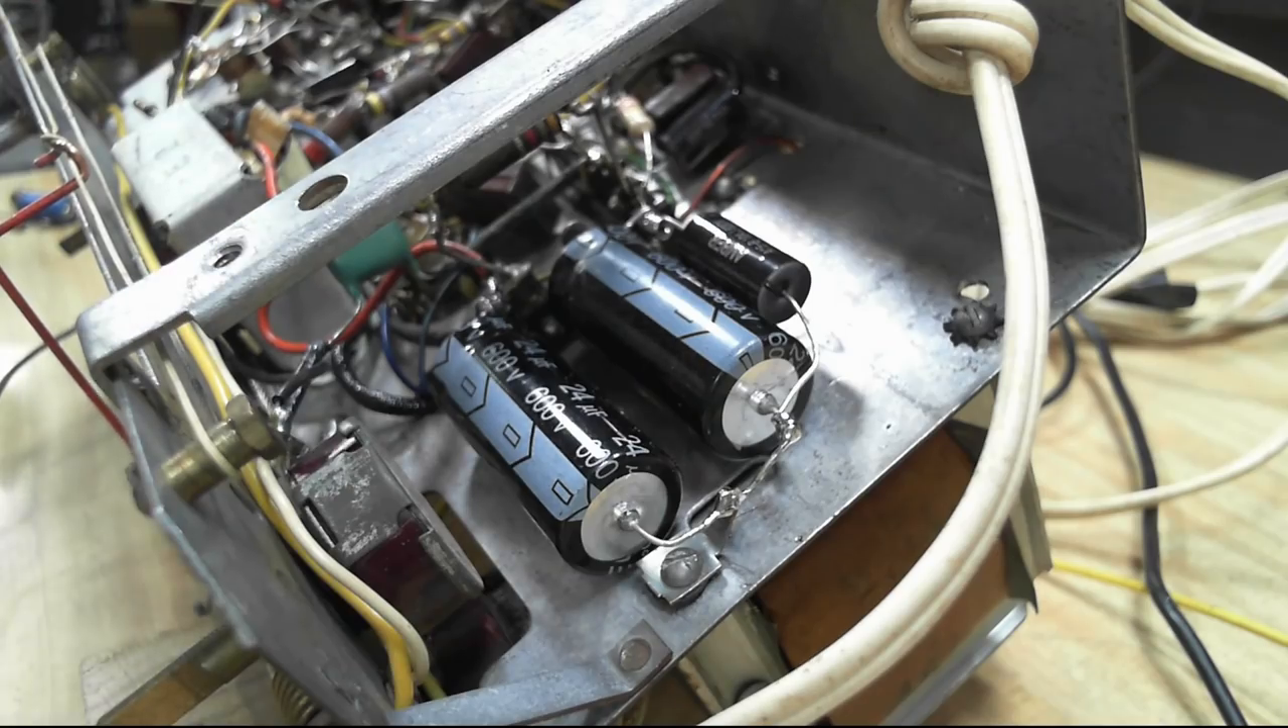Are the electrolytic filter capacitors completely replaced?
Yes.